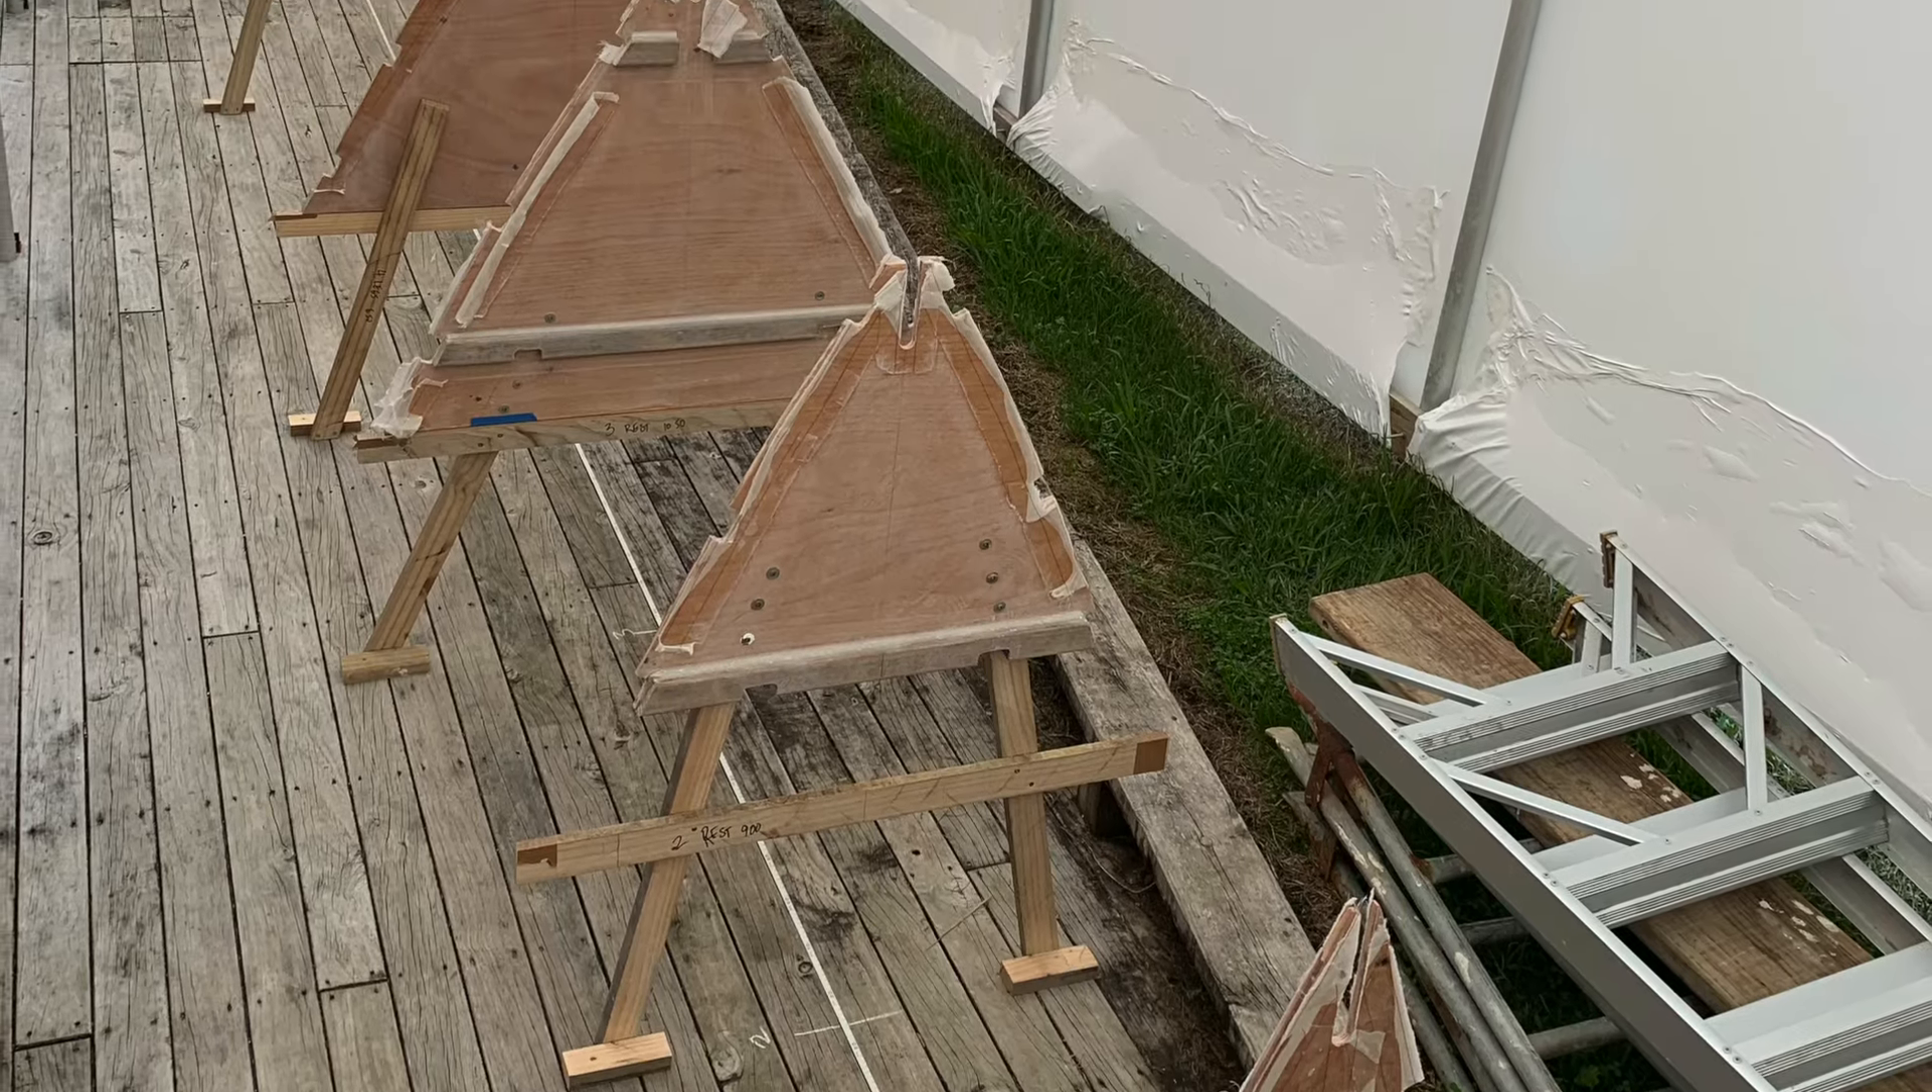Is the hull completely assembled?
No.